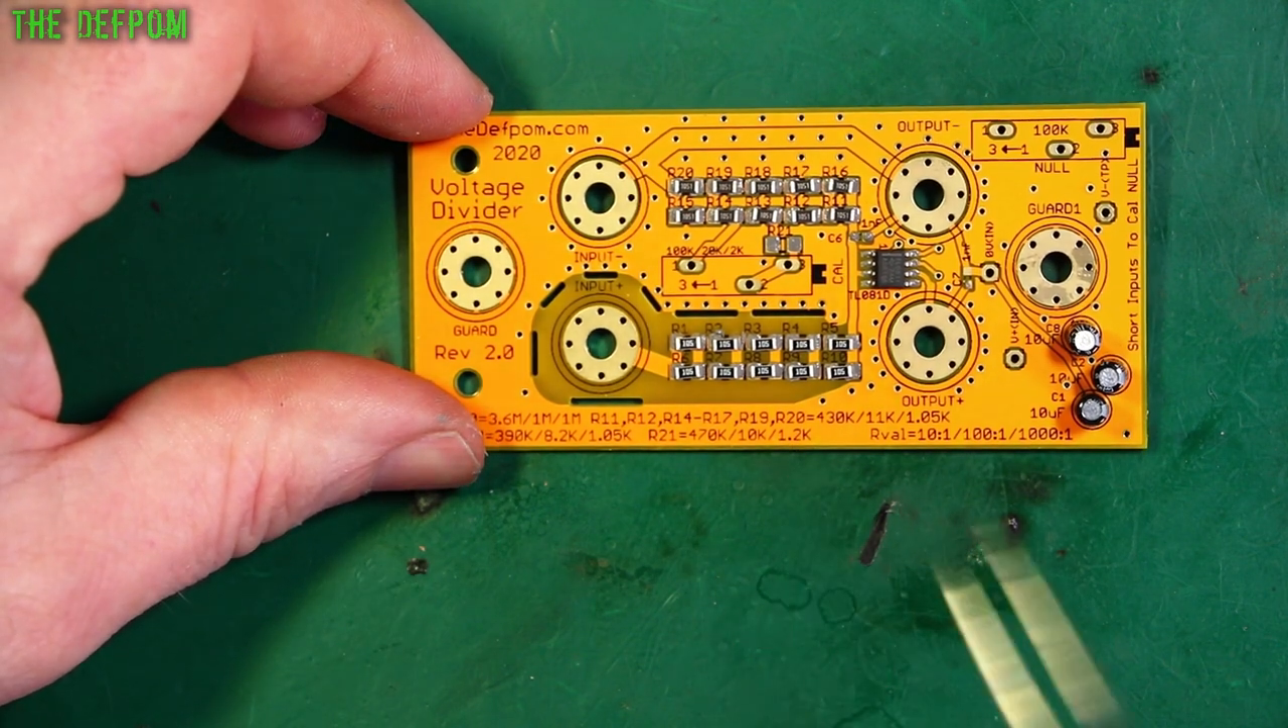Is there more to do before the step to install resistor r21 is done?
Yes.